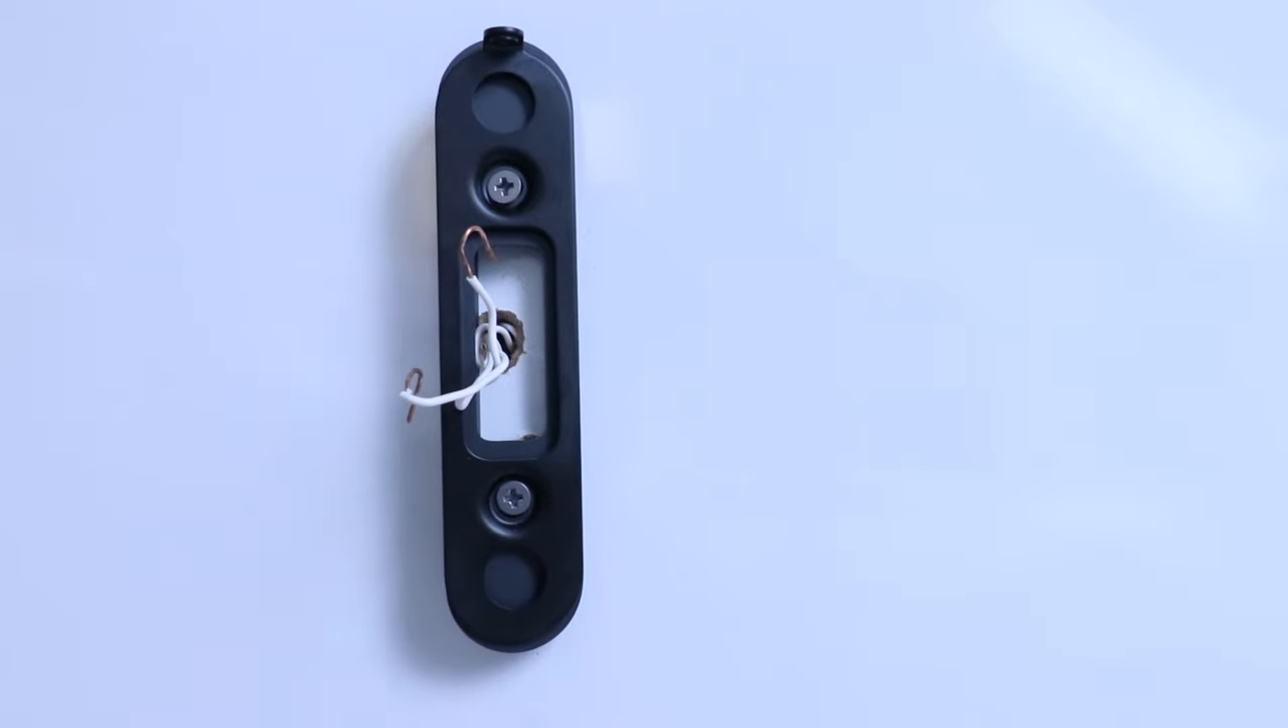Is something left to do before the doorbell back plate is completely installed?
No.